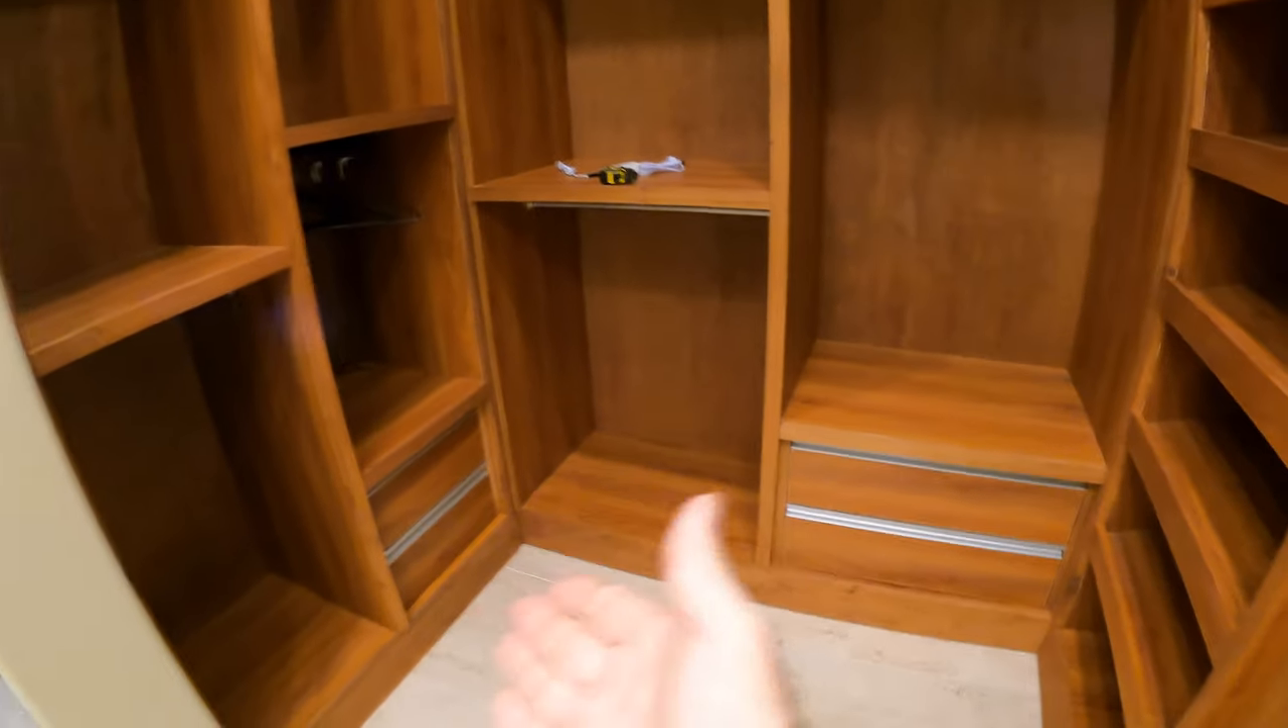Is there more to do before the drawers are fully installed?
No.